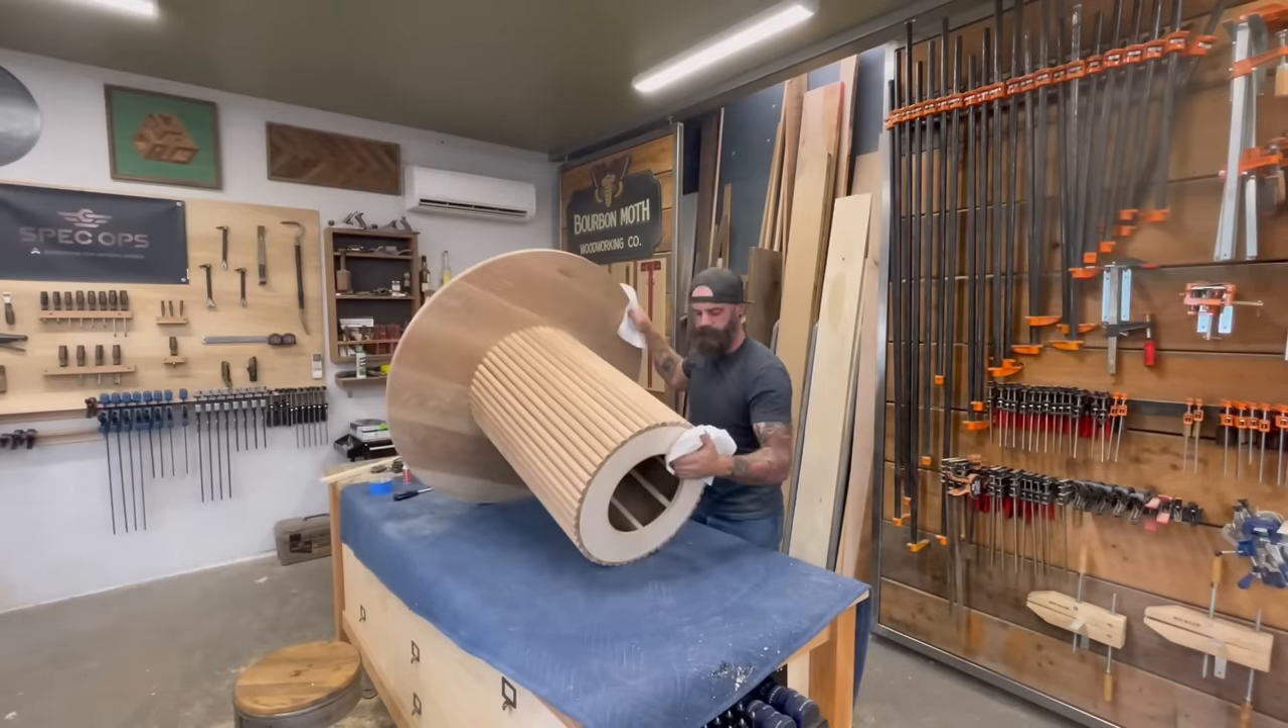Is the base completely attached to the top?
Yes.